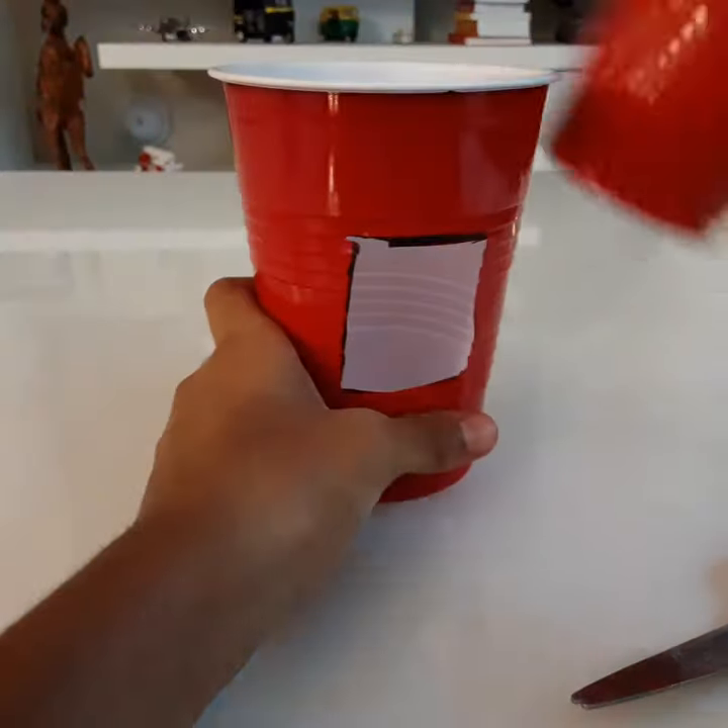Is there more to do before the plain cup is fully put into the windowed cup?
Yes.